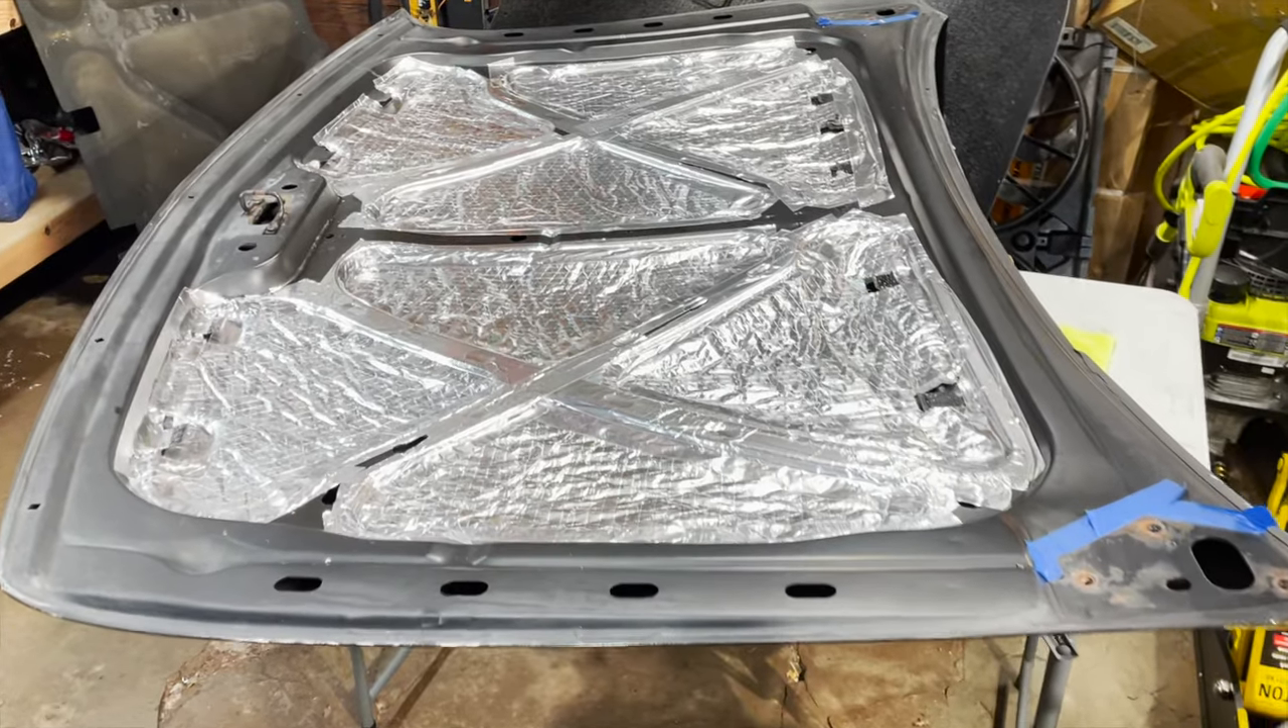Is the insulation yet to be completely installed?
No.